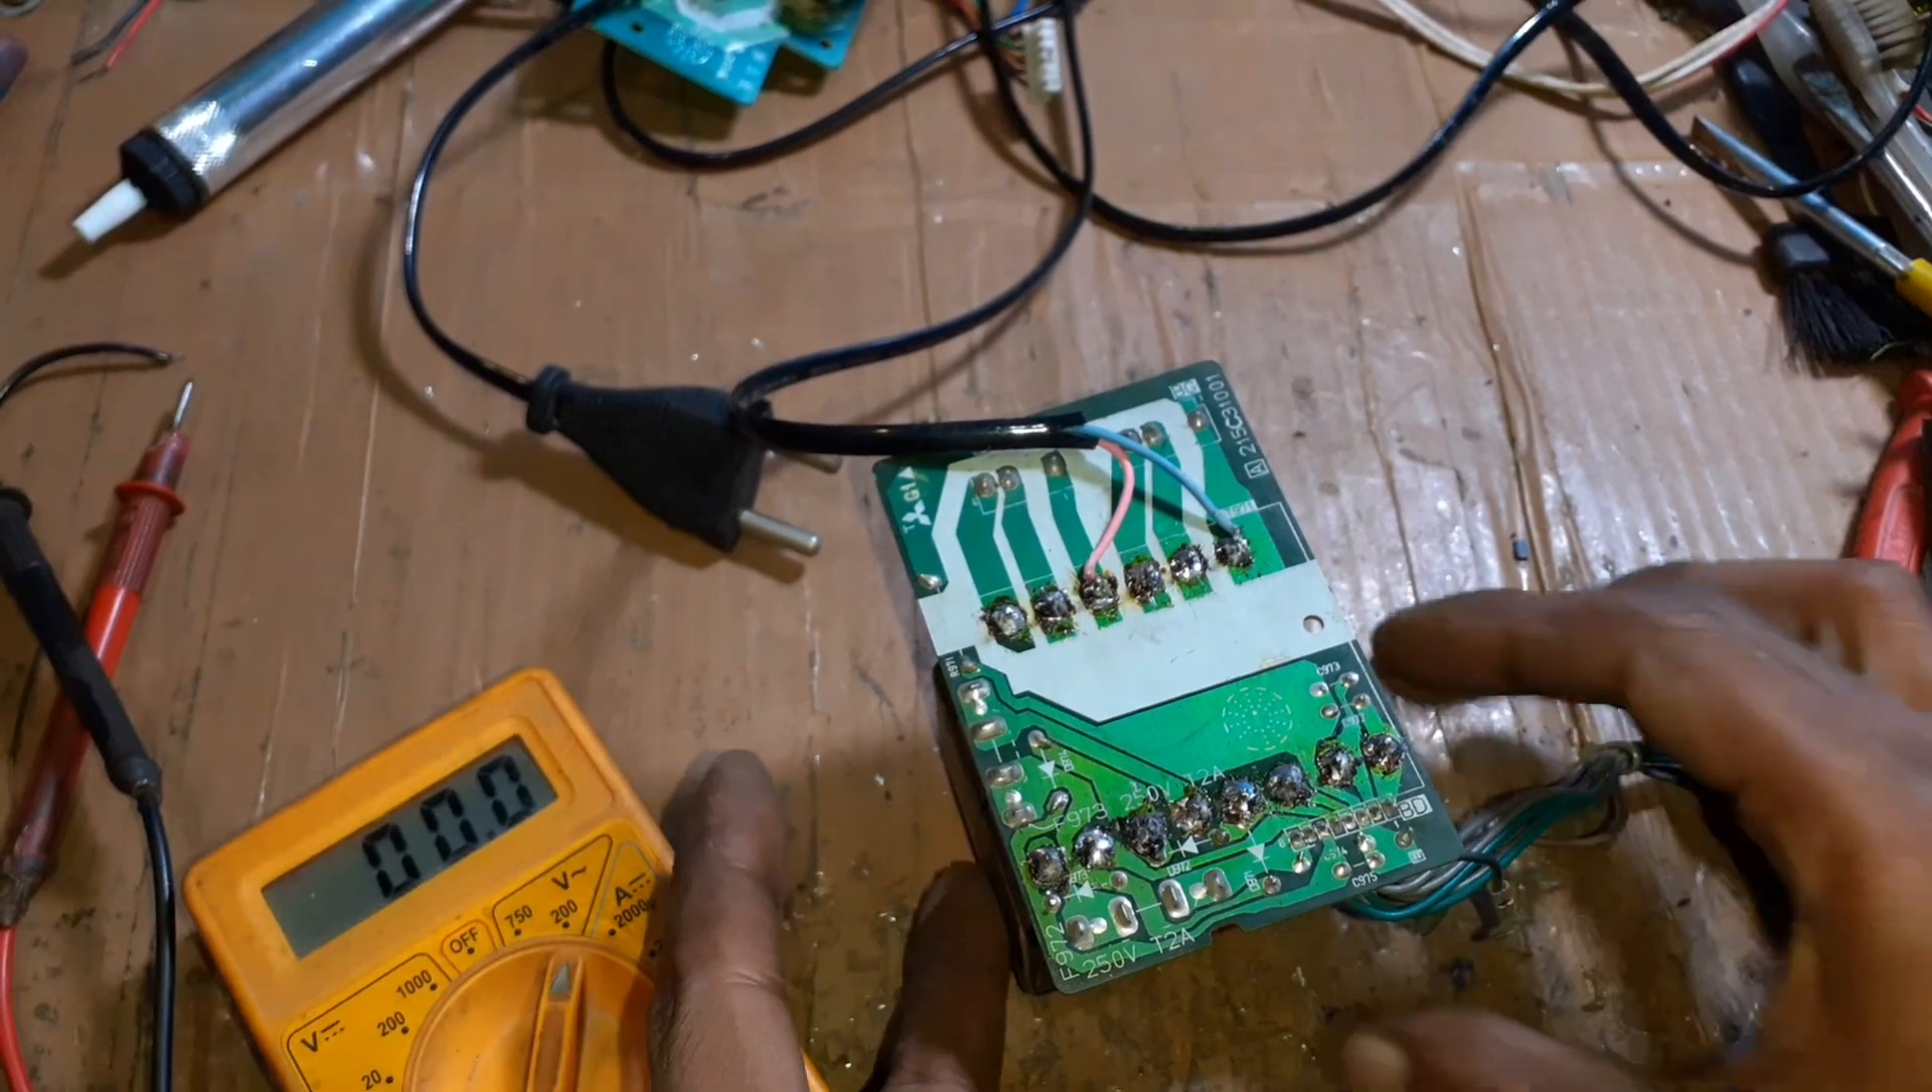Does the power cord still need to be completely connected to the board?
No.